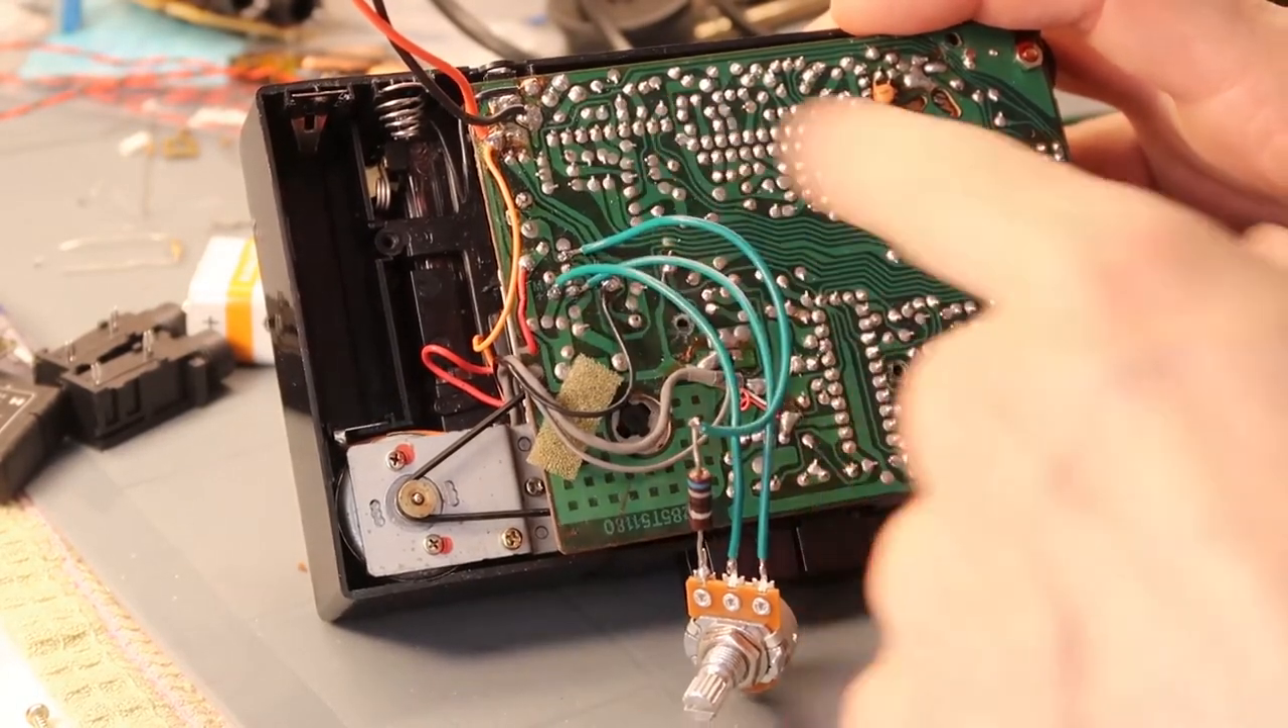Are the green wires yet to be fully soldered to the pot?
No.